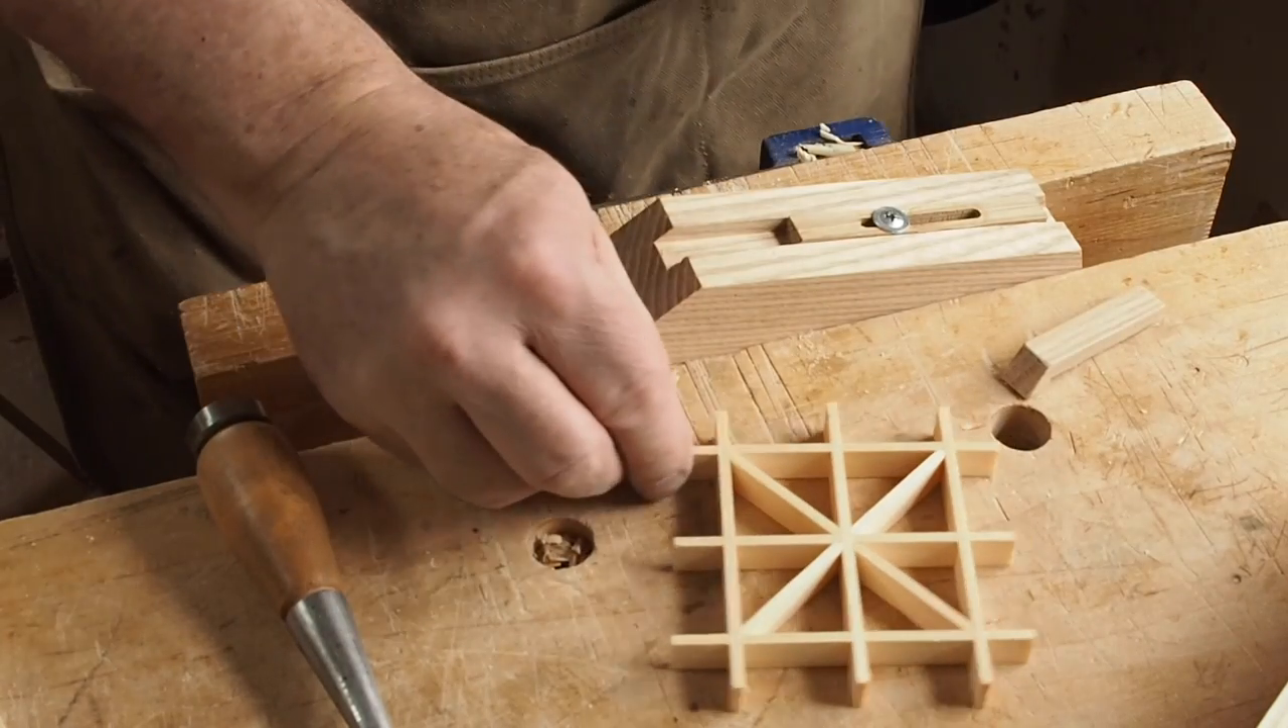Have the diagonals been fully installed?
Yes.